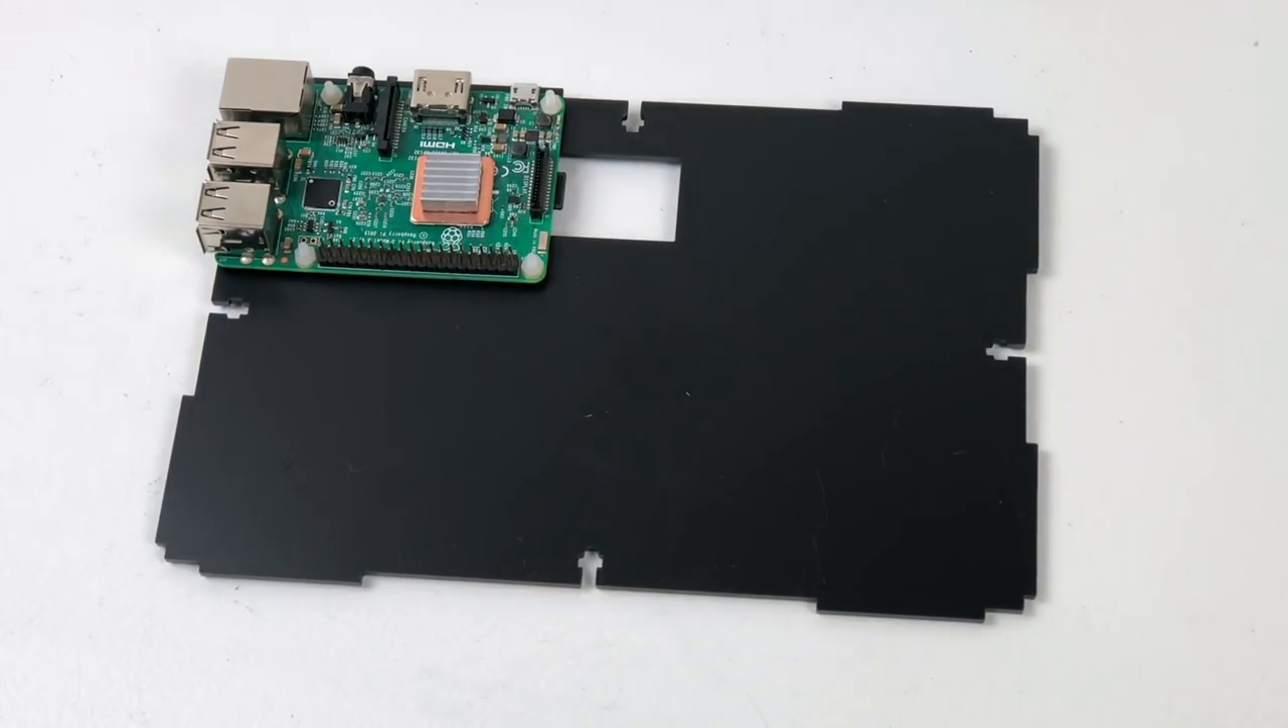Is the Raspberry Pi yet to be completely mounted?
No.